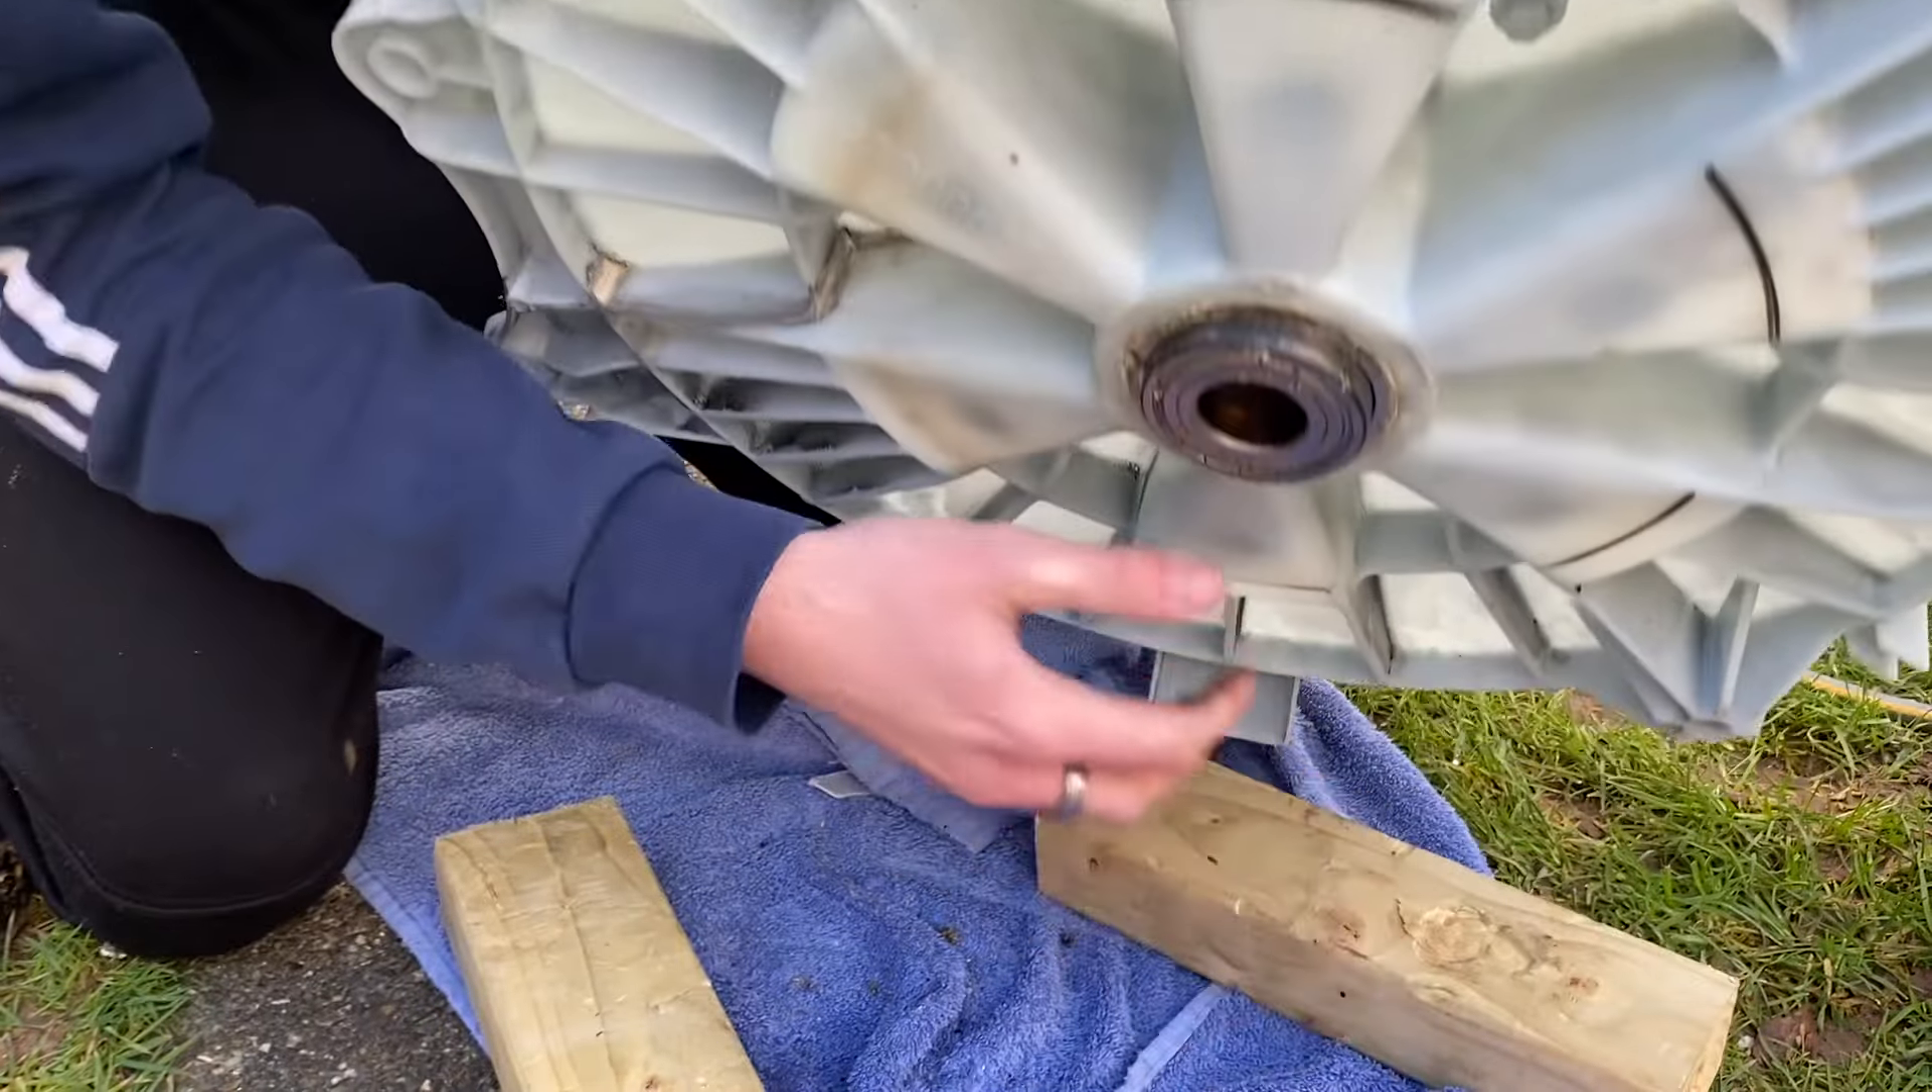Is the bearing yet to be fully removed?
Yes.